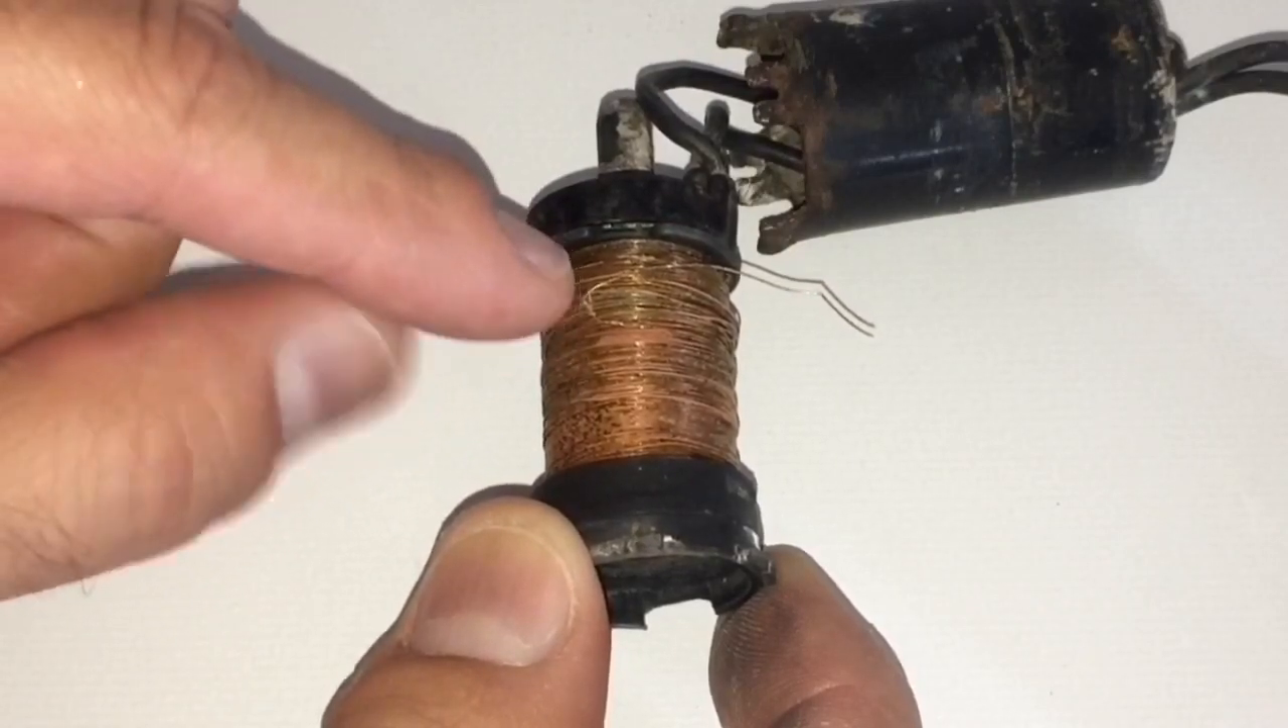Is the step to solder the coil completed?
No.